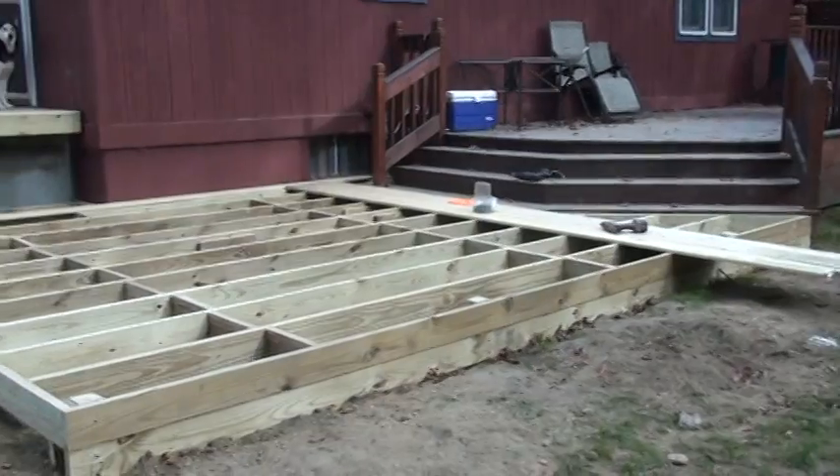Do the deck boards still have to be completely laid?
Yes.